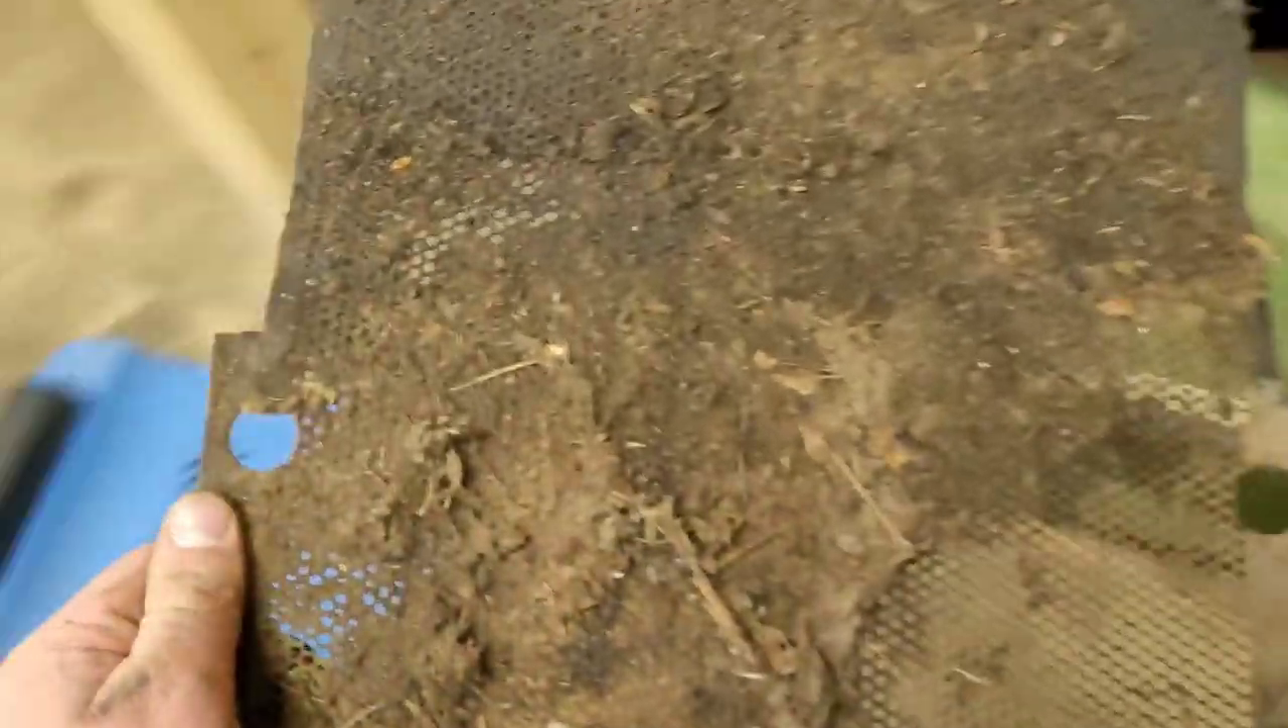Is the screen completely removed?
Yes.